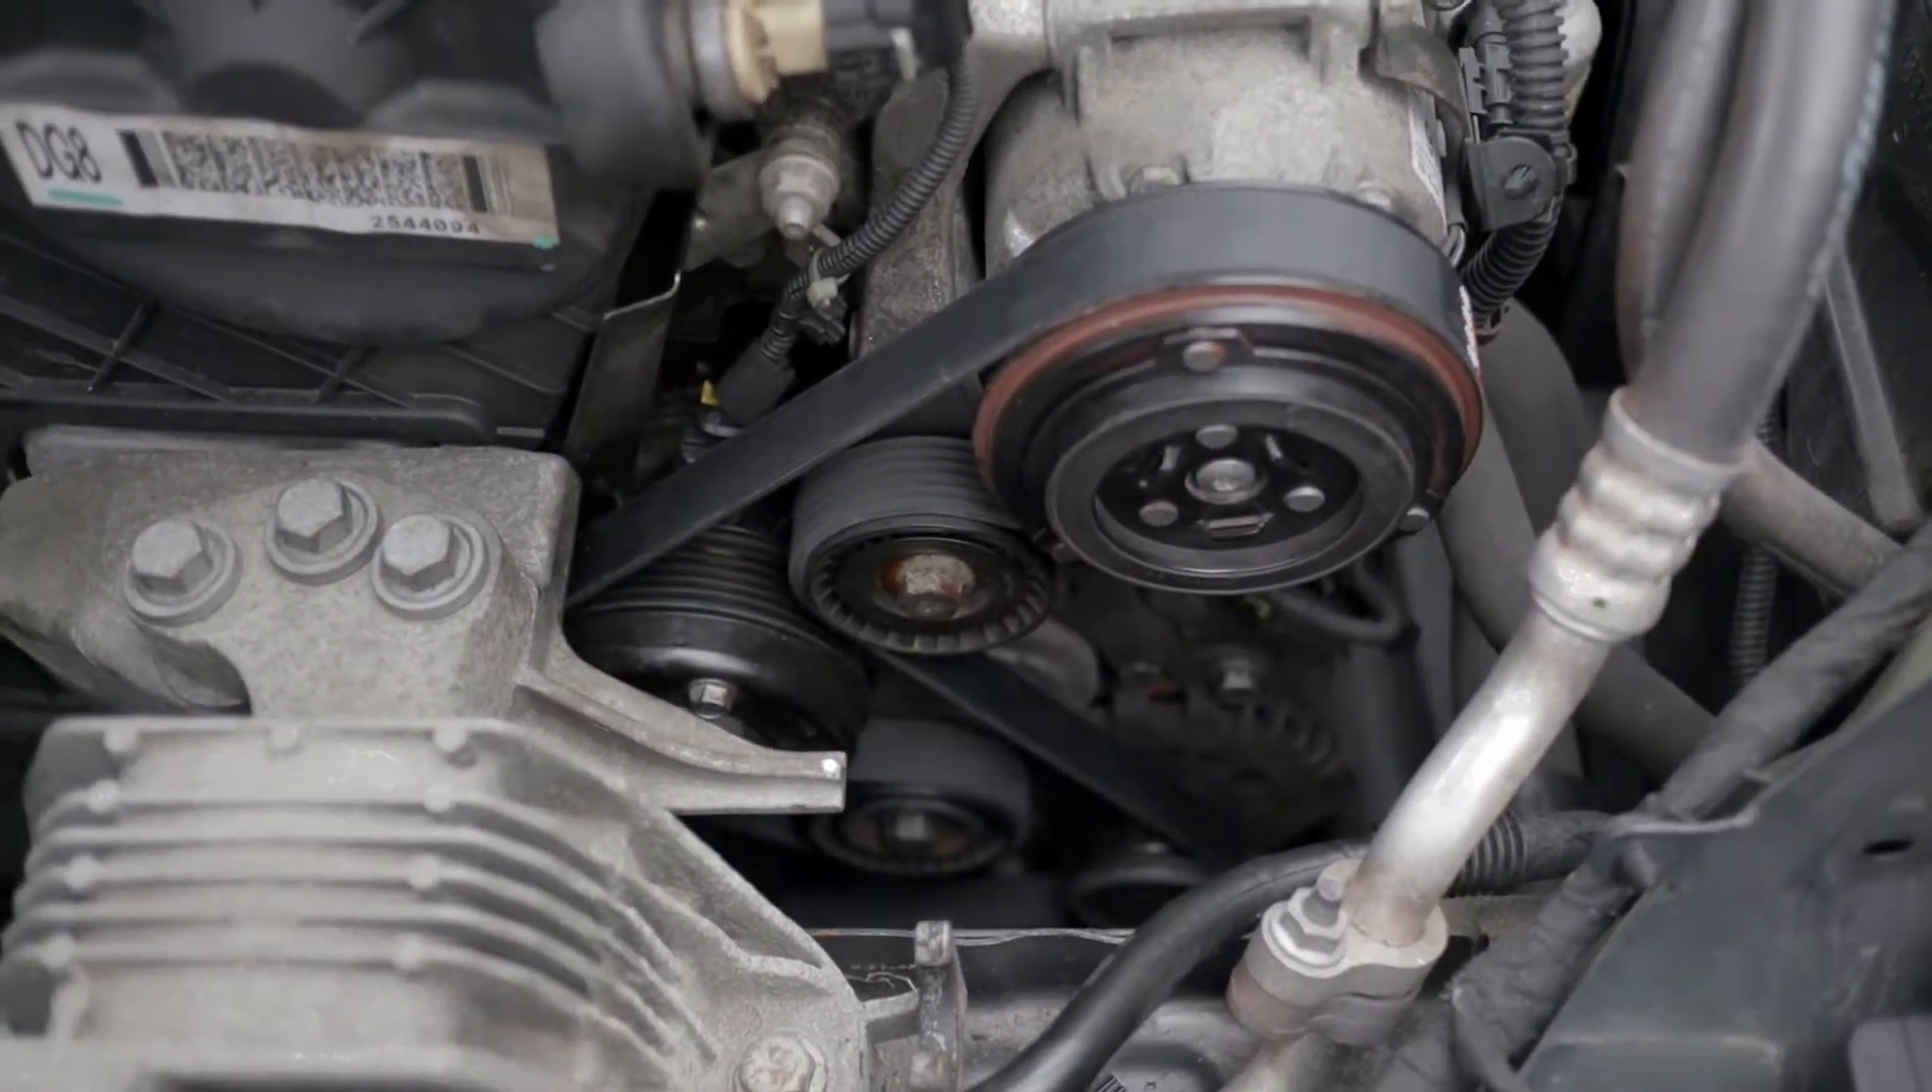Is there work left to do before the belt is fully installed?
No.